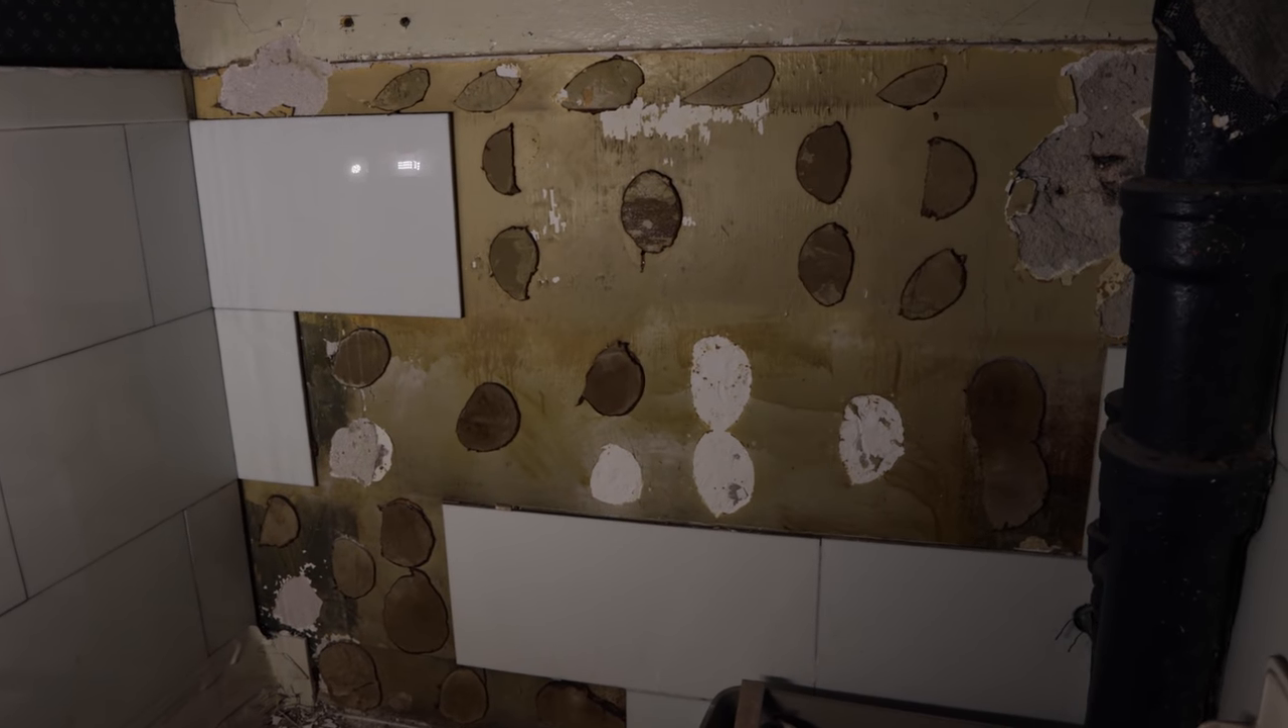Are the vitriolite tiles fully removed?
No.